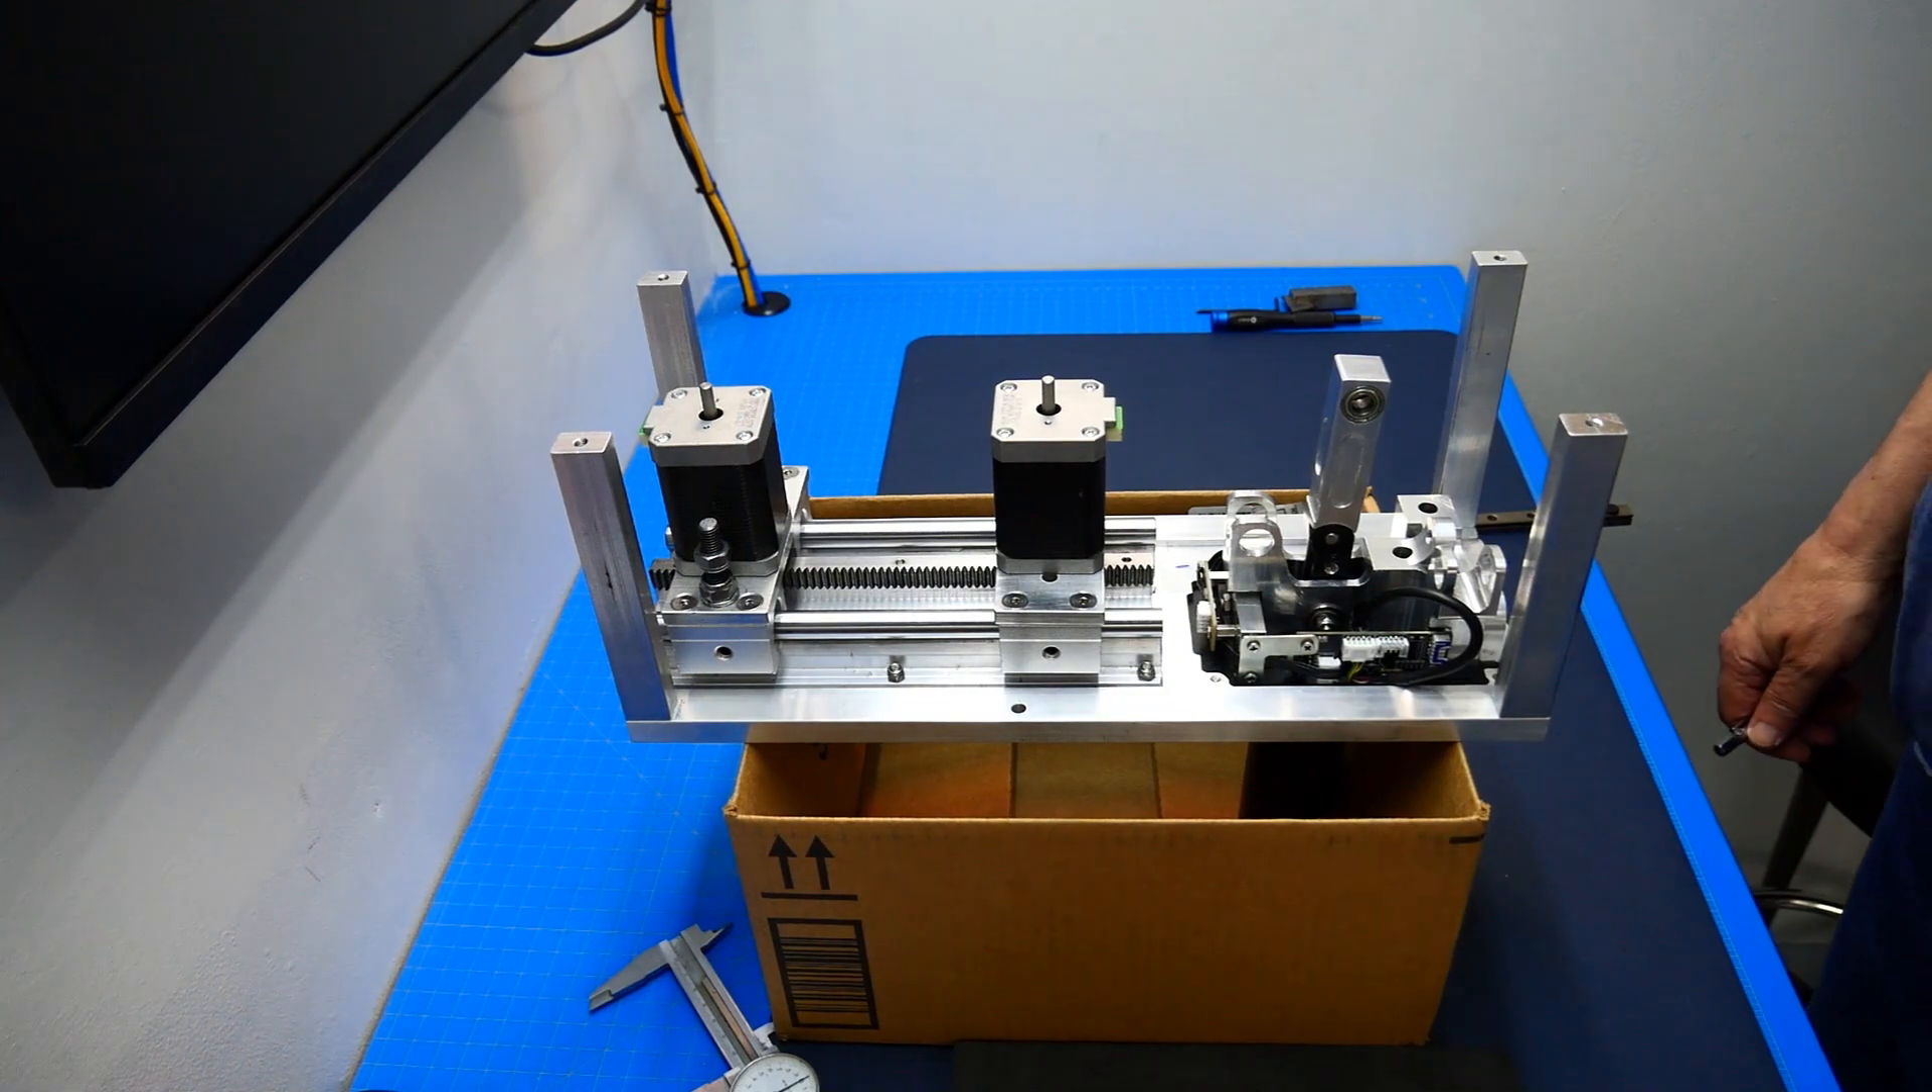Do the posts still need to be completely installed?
No.